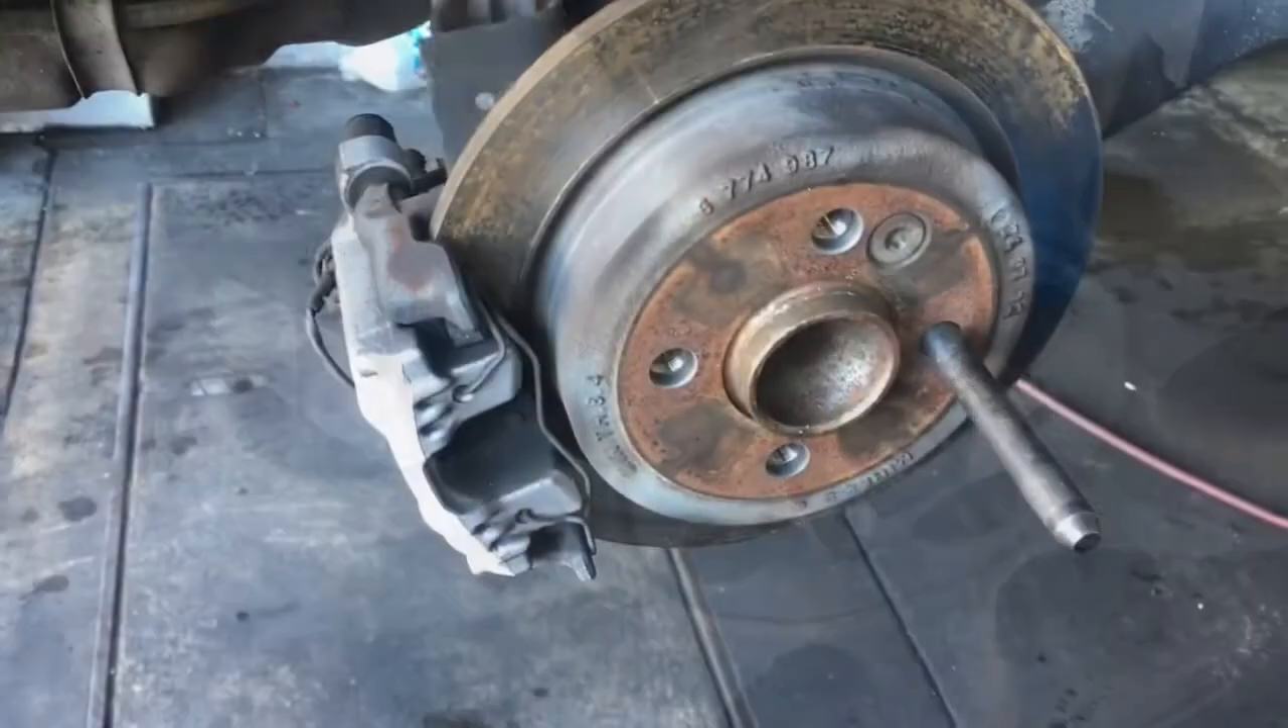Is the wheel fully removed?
Yes.